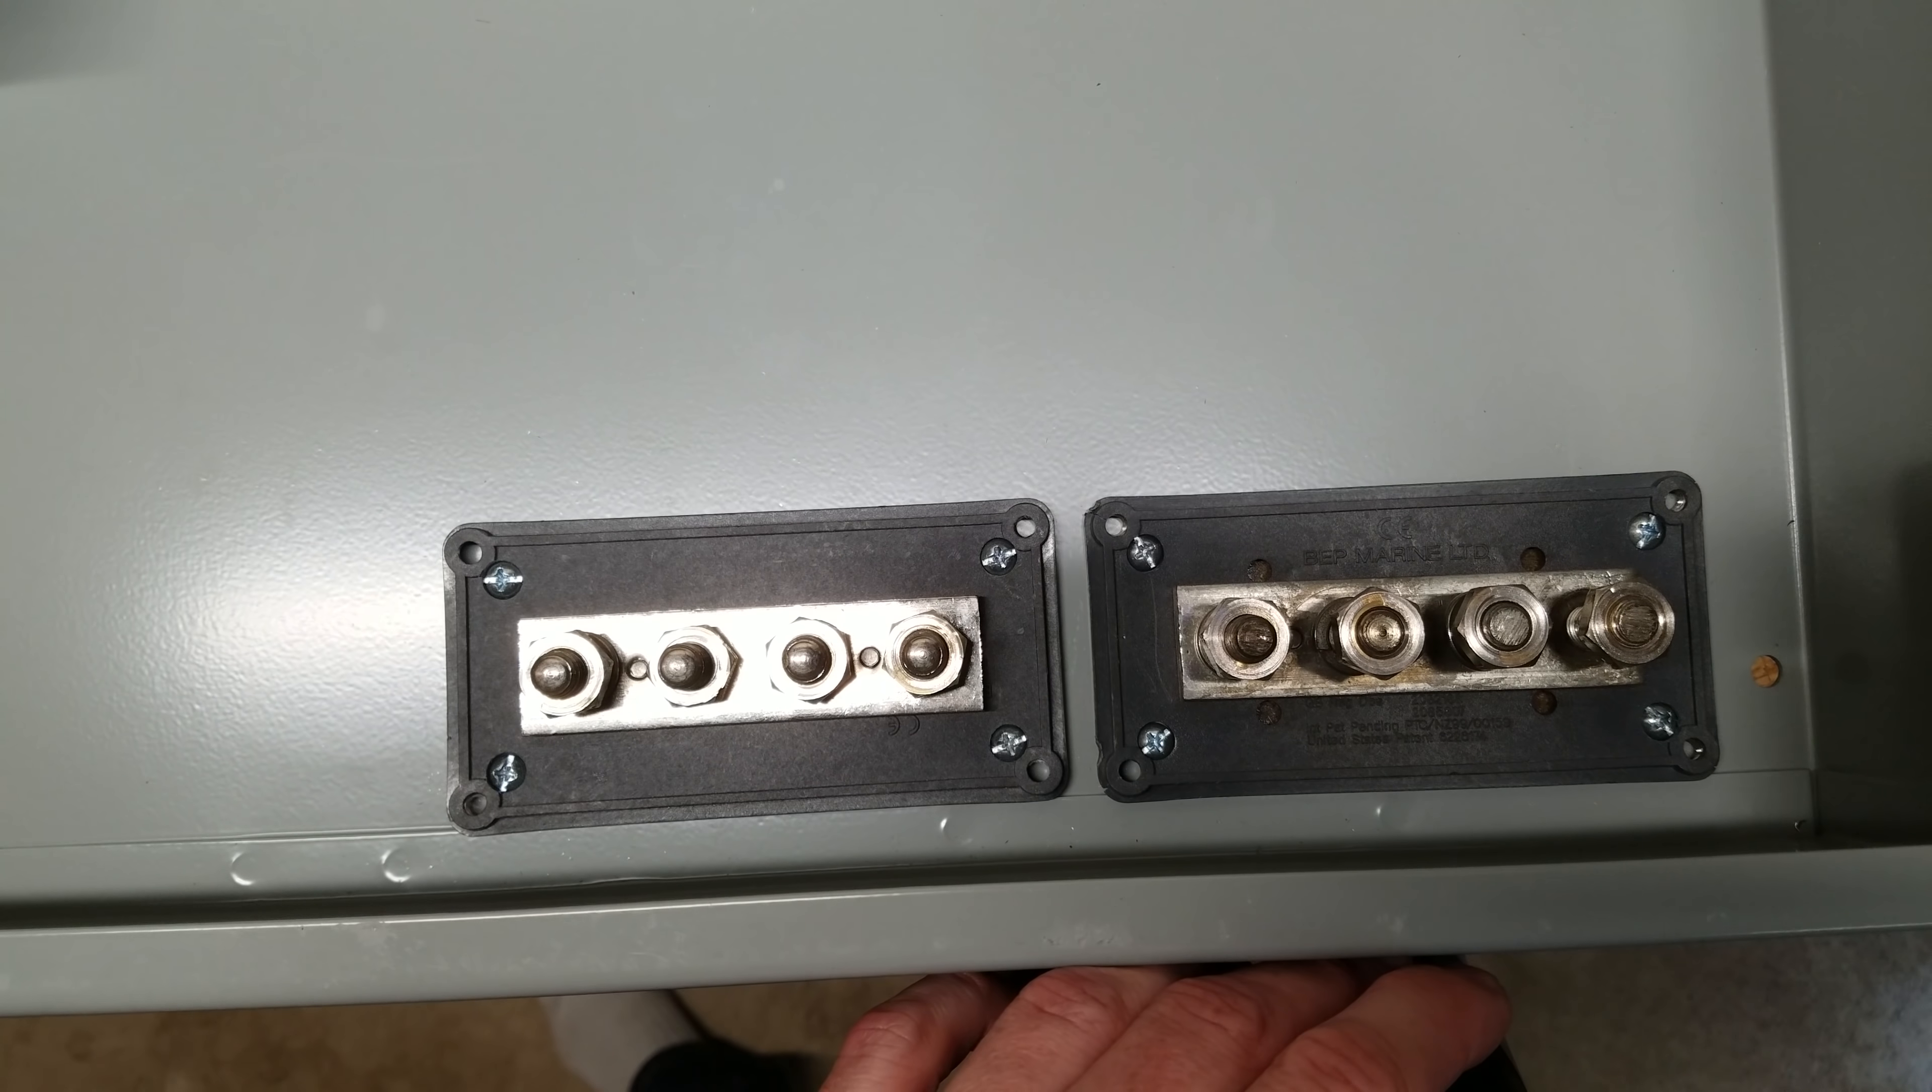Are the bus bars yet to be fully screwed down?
No.